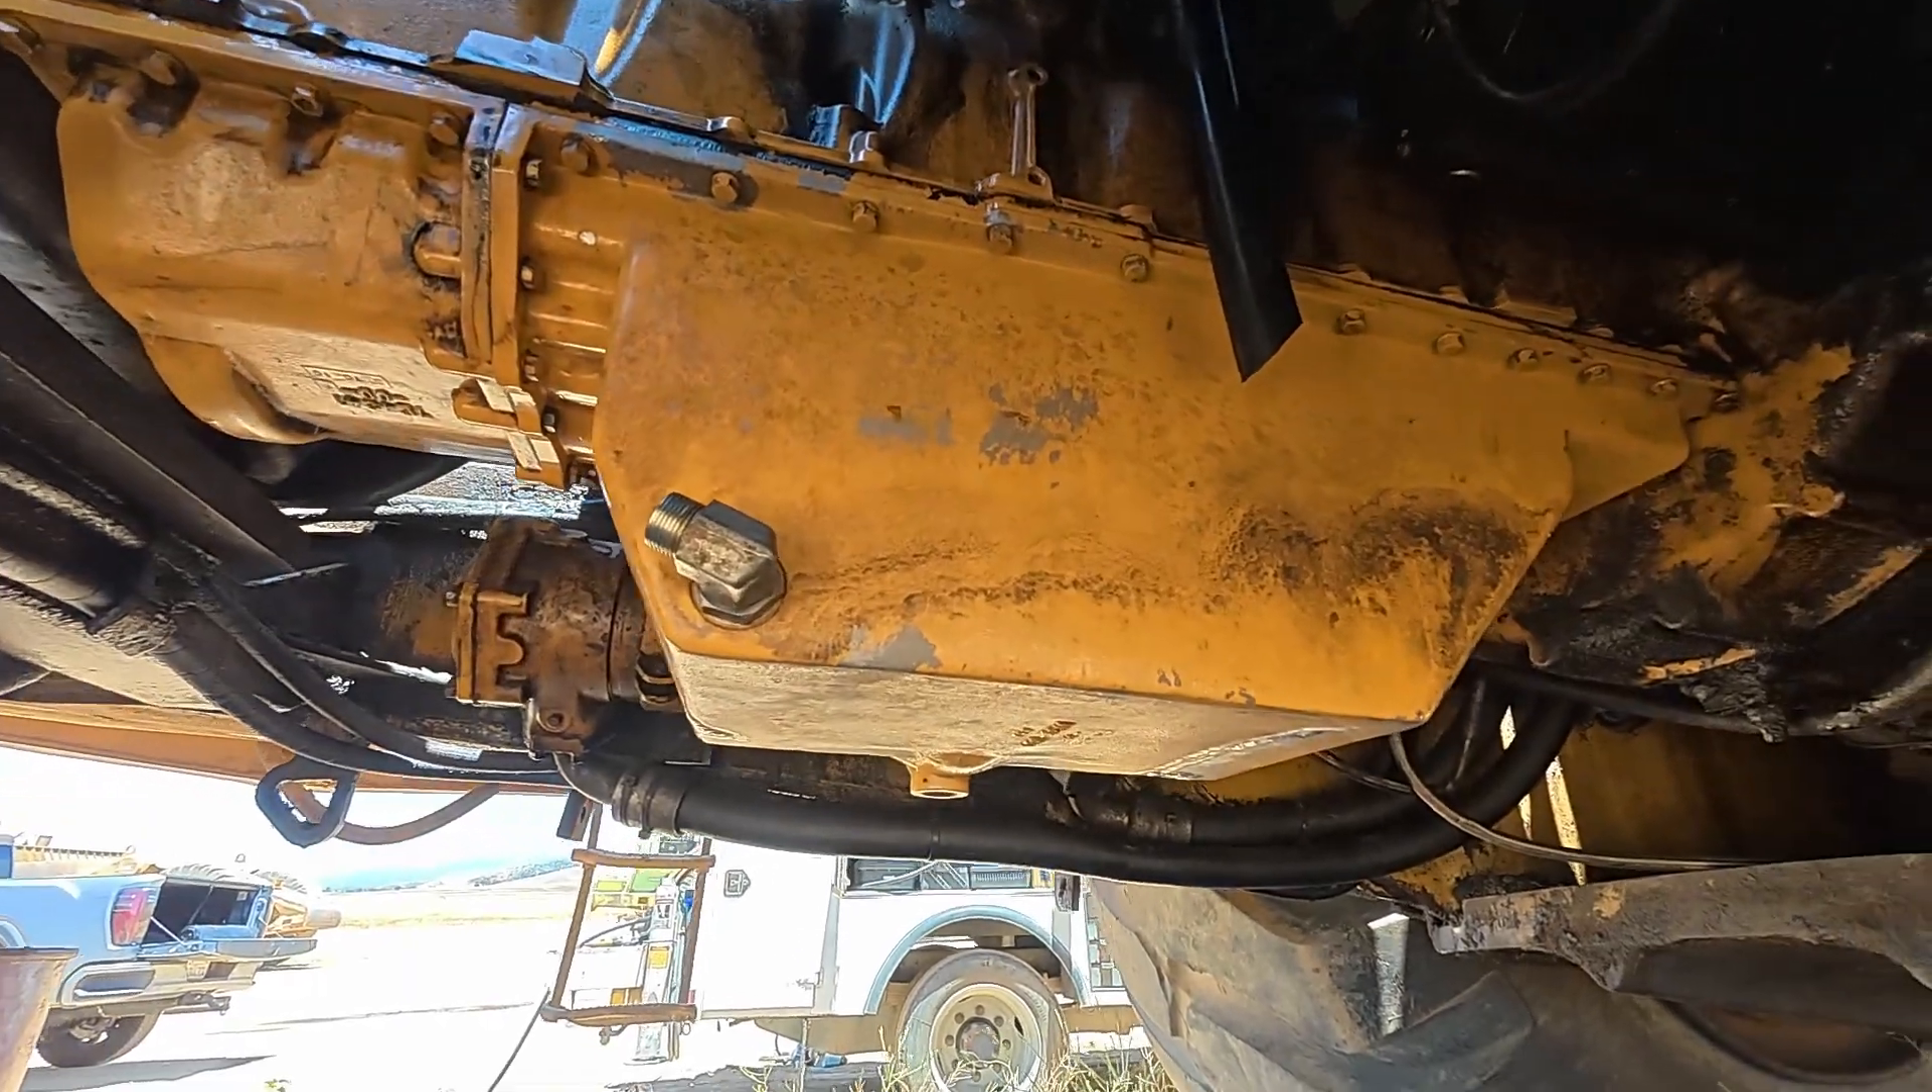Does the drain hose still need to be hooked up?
Yes.